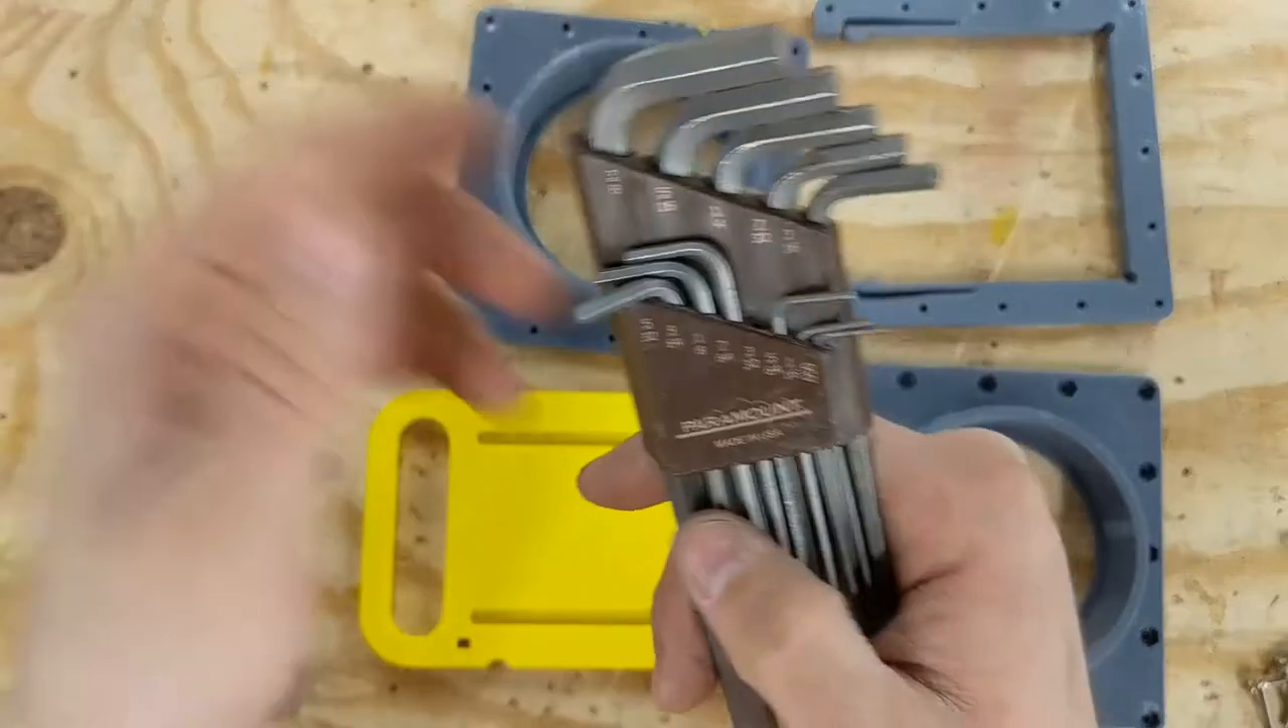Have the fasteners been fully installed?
No.